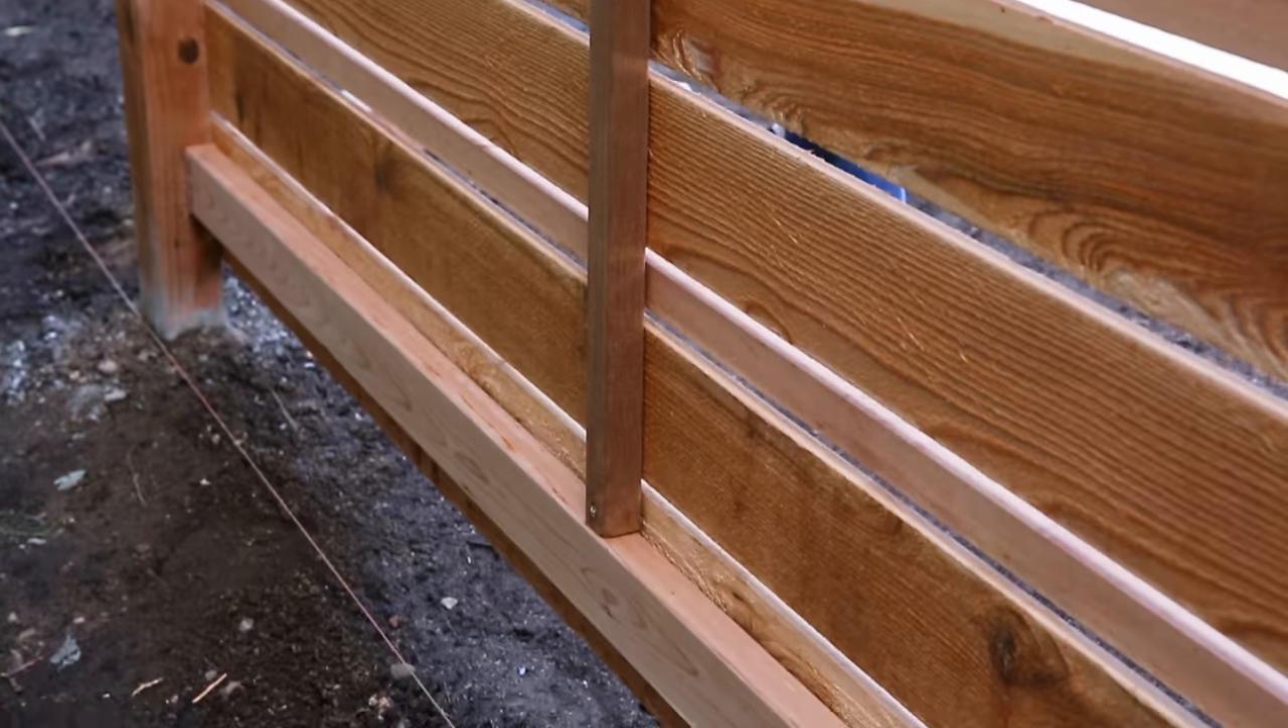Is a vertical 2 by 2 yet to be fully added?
No.